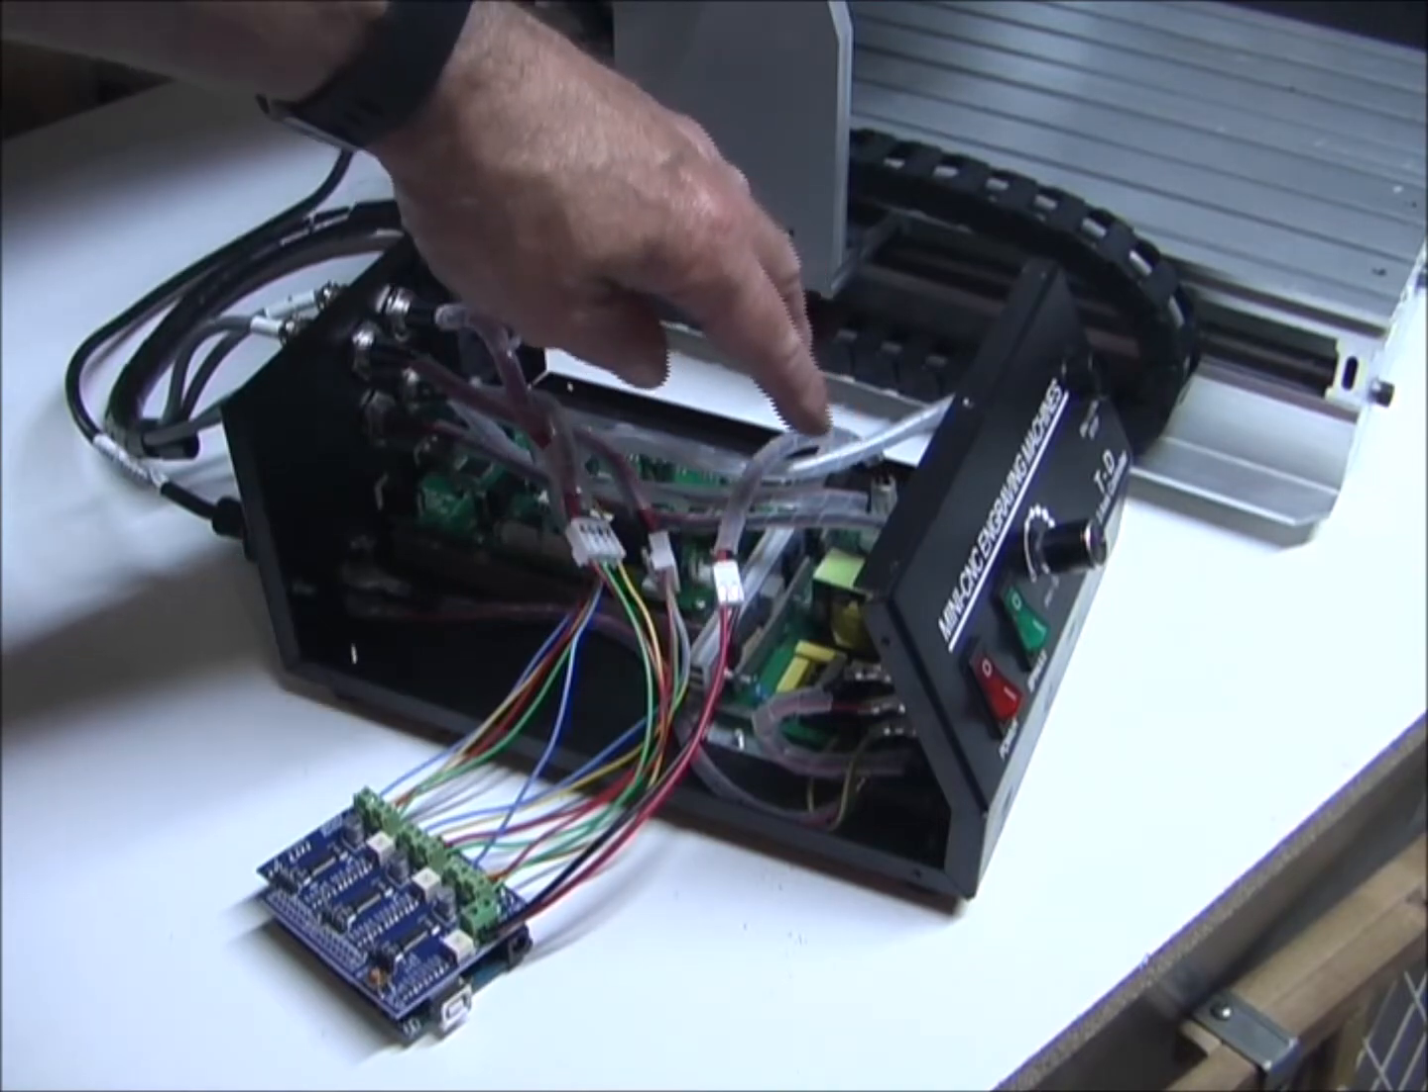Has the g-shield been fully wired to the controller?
Yes.